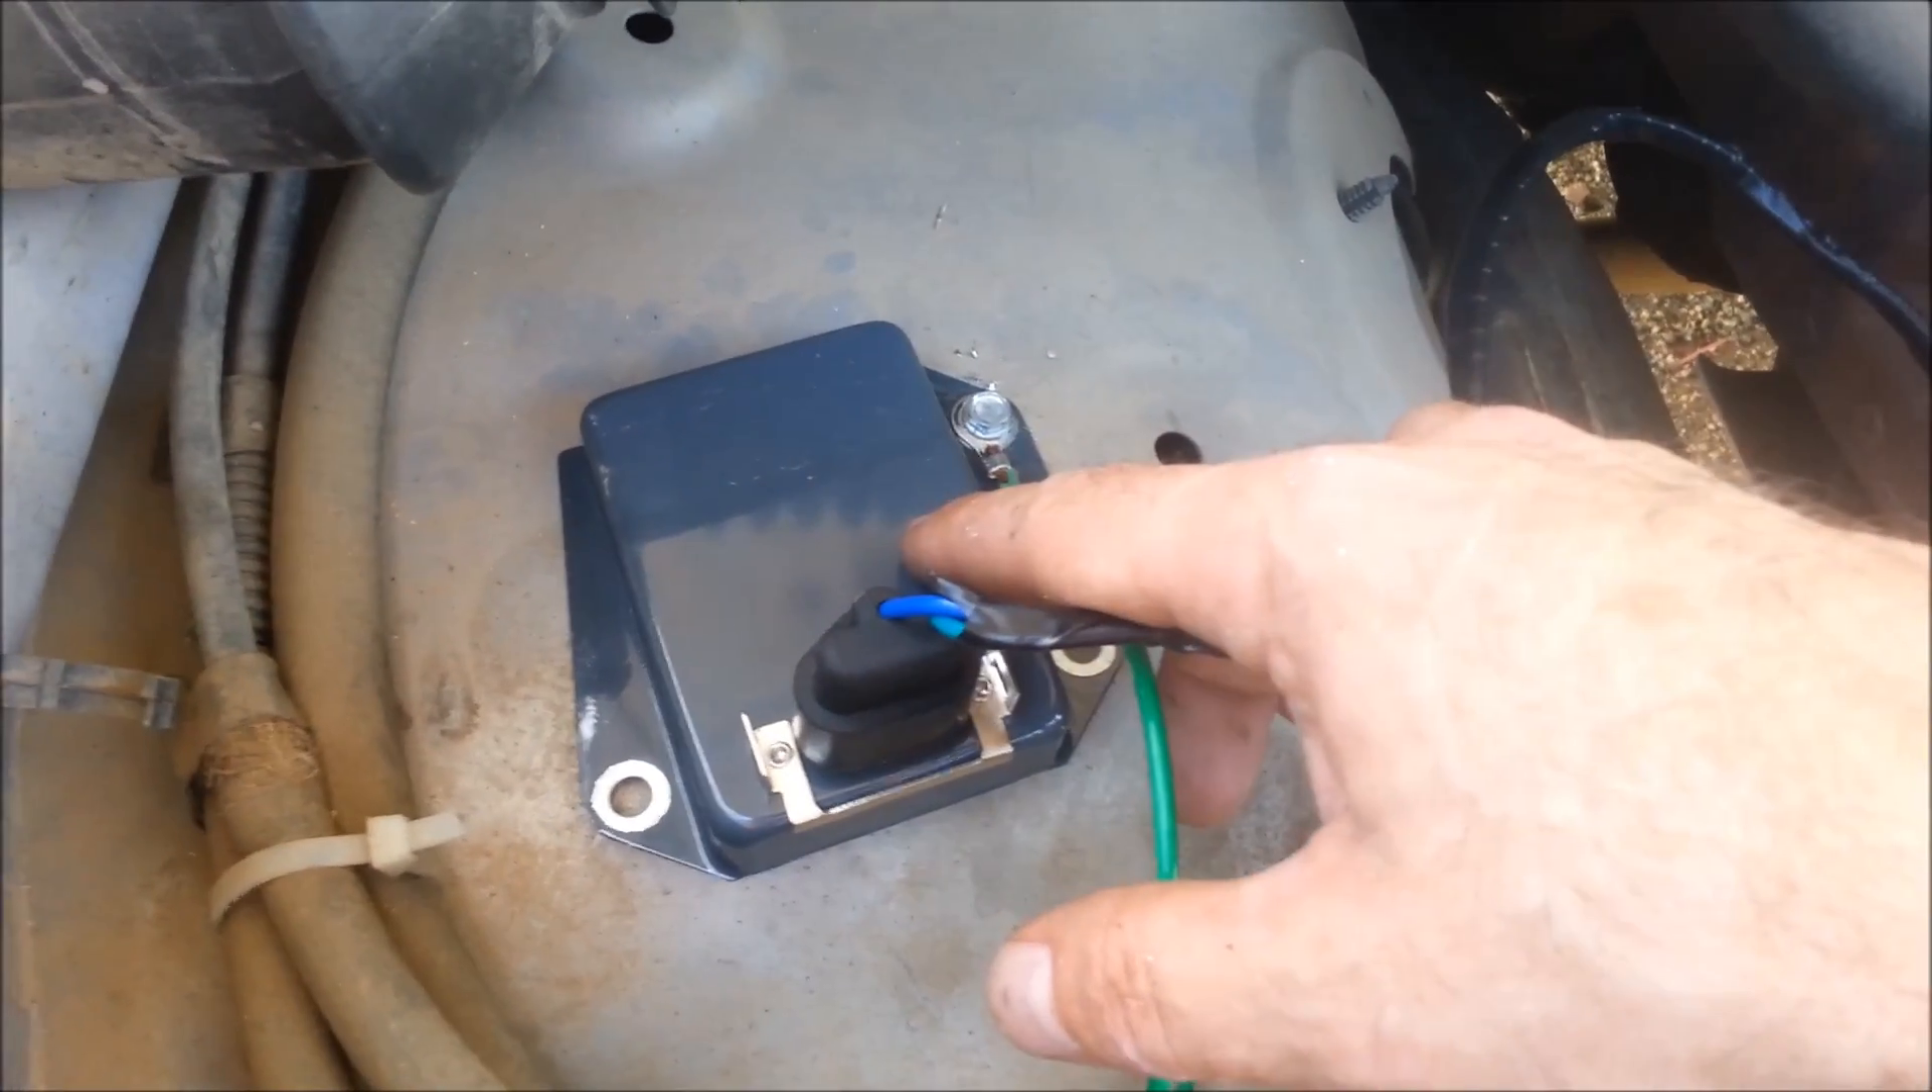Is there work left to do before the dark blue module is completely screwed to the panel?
Yes.